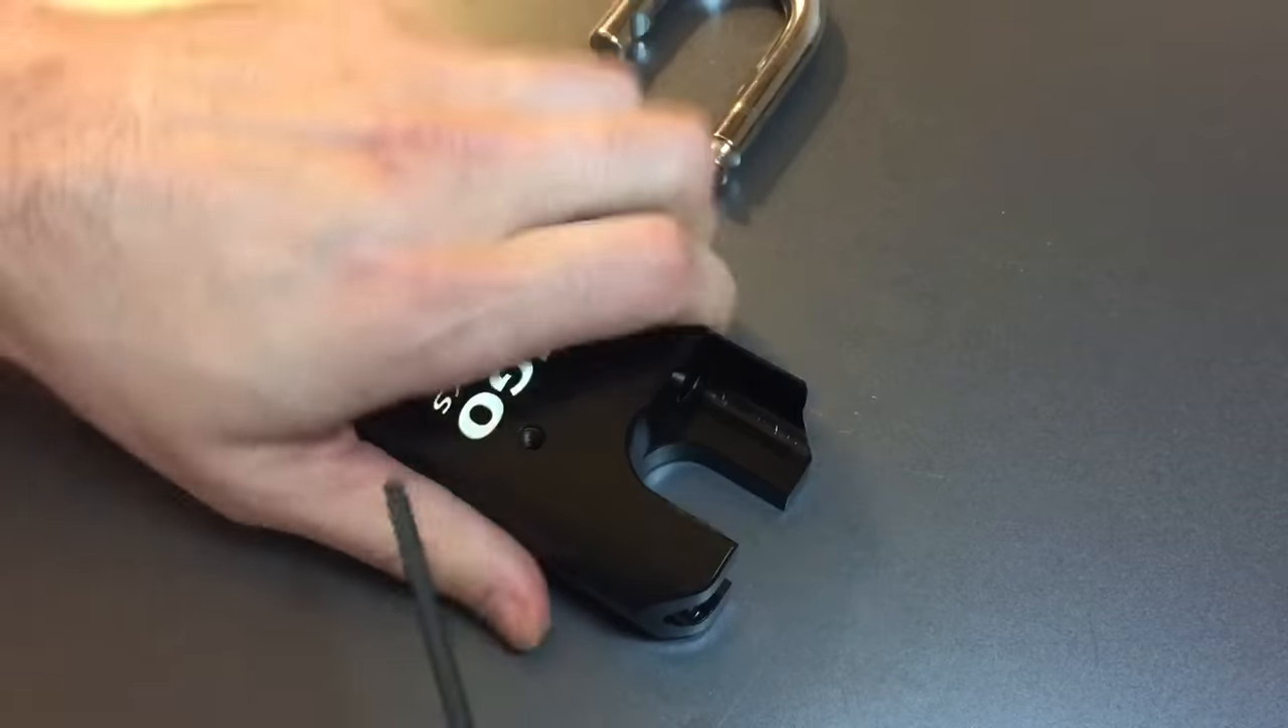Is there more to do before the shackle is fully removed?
No.